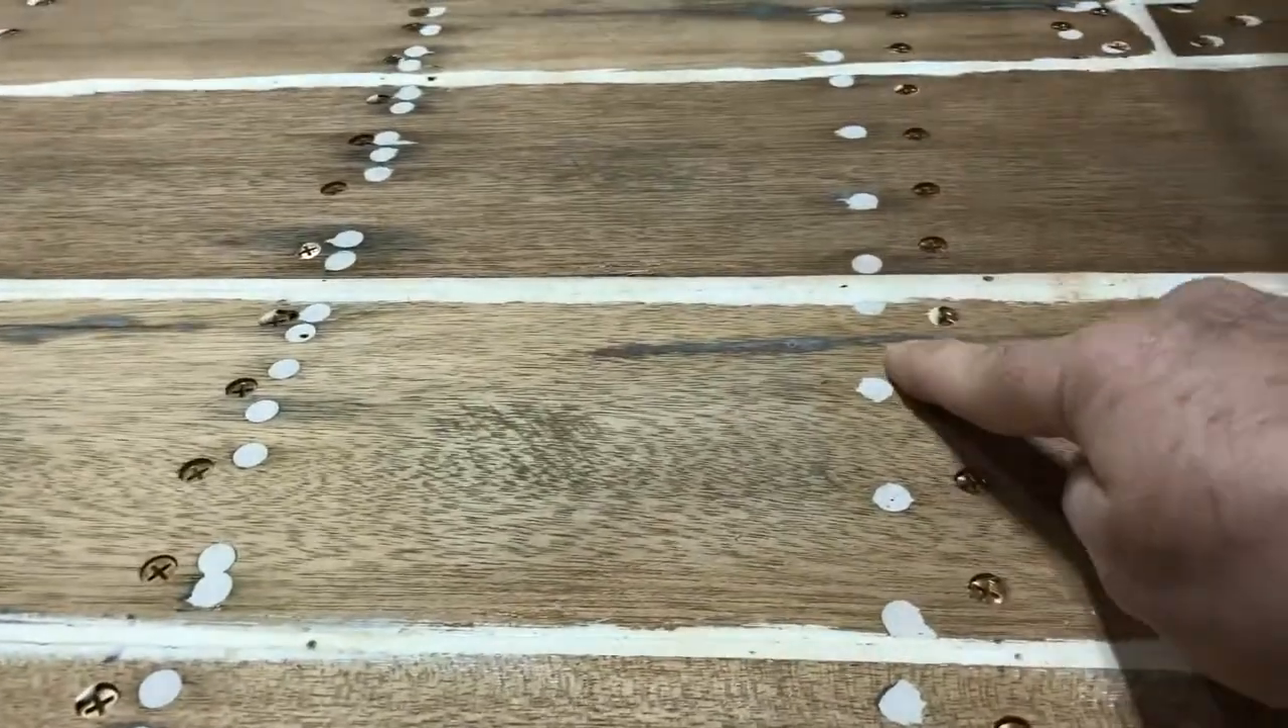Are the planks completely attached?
Yes.